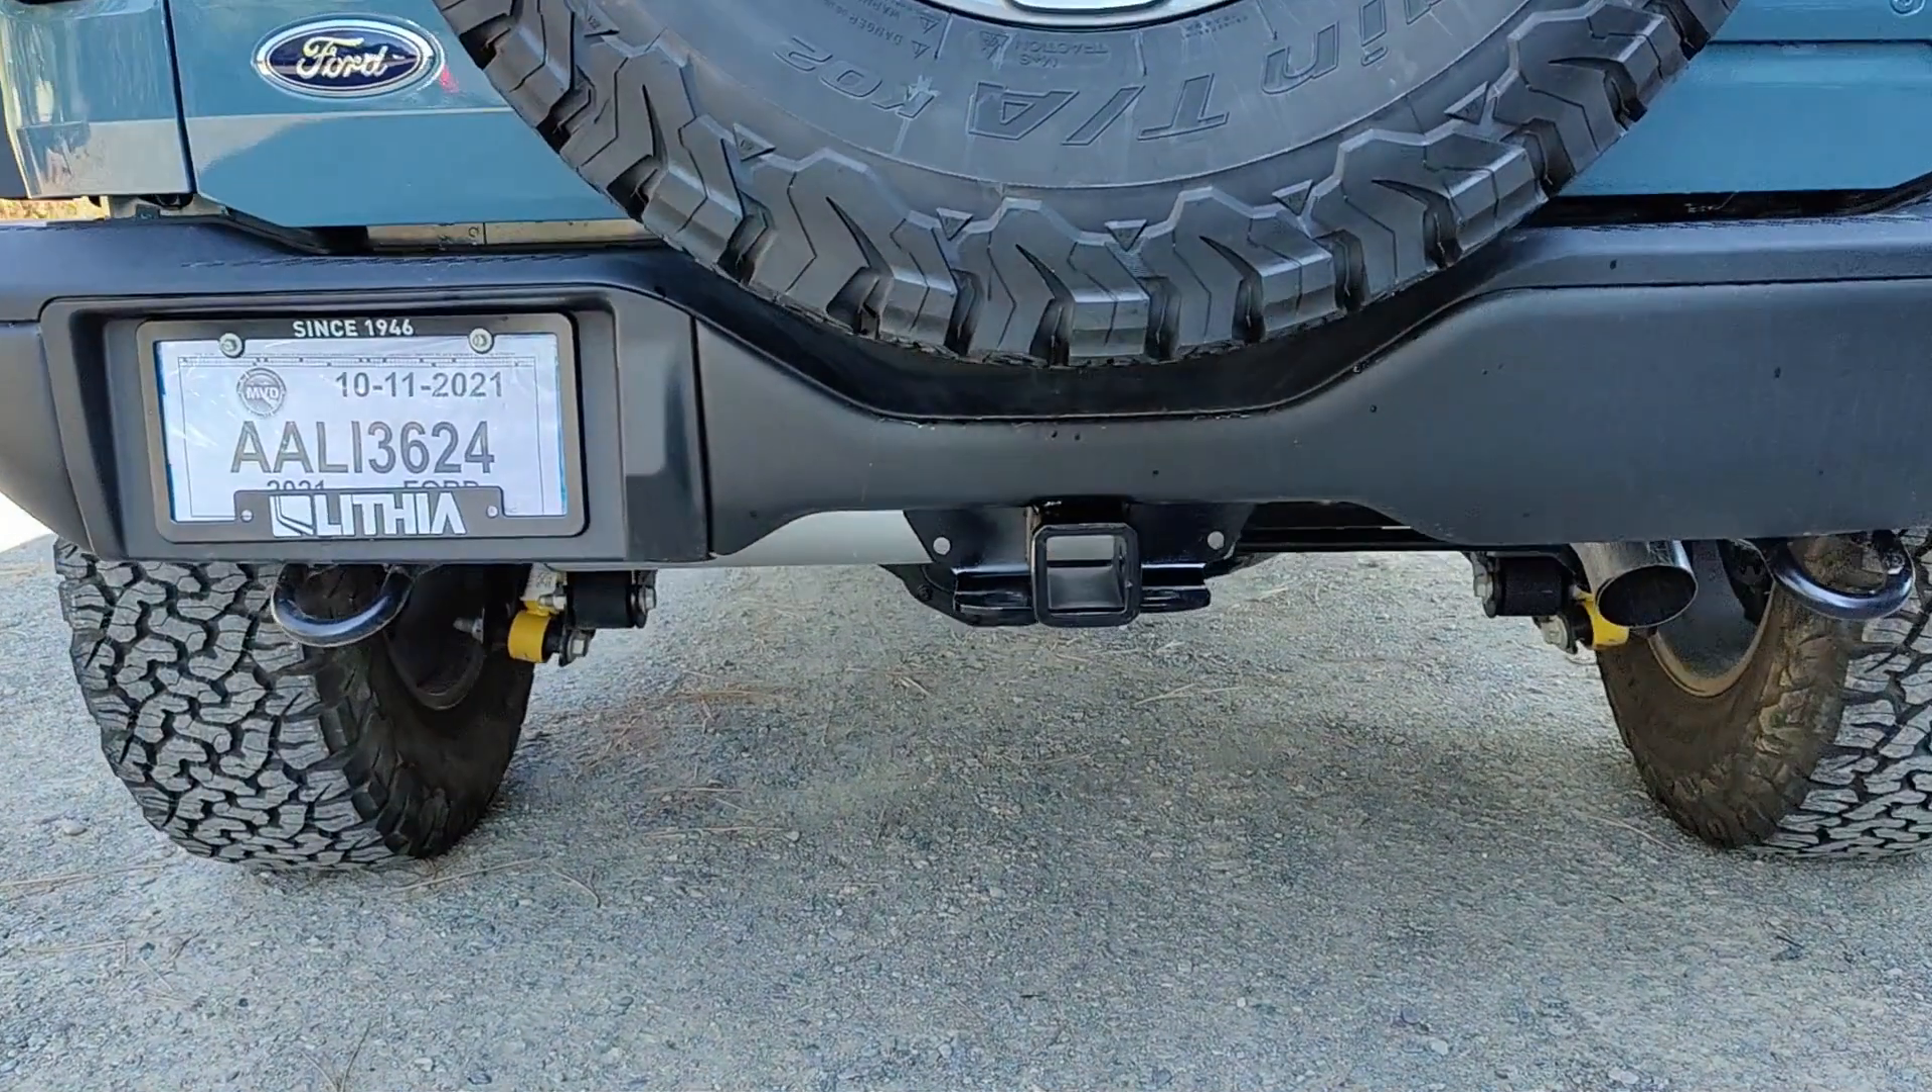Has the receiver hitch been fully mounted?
Yes.